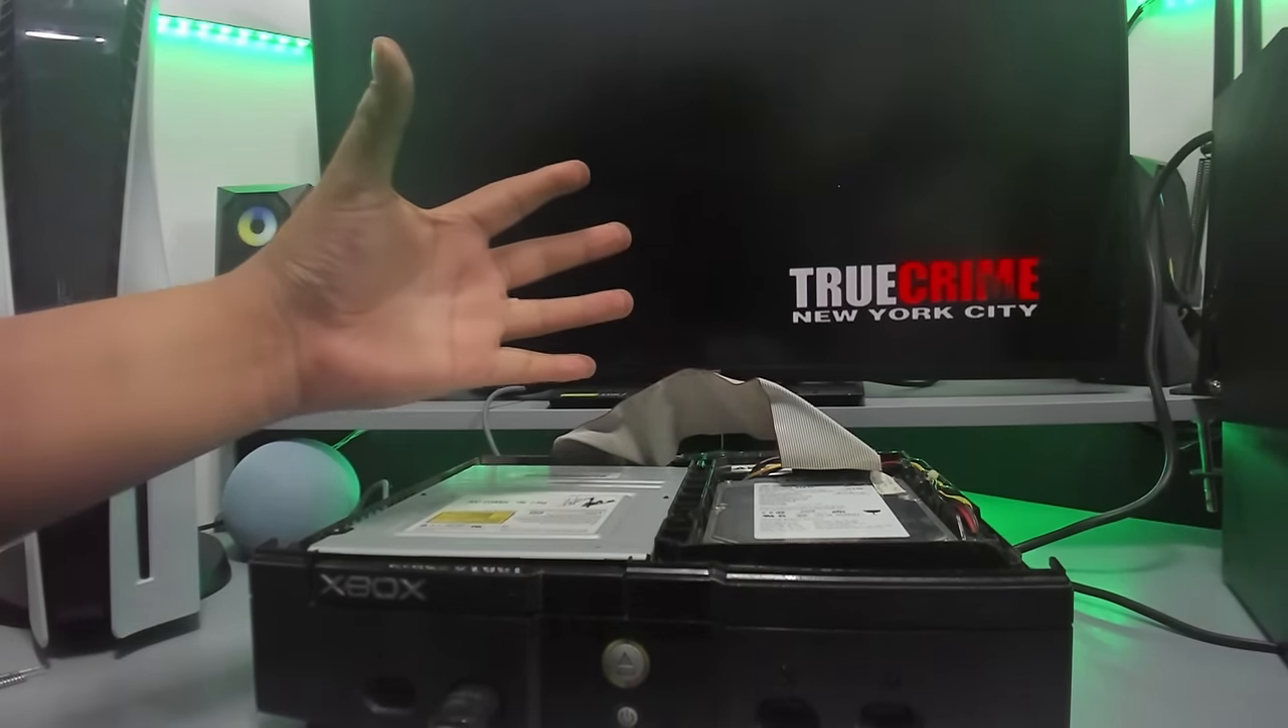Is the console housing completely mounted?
No.